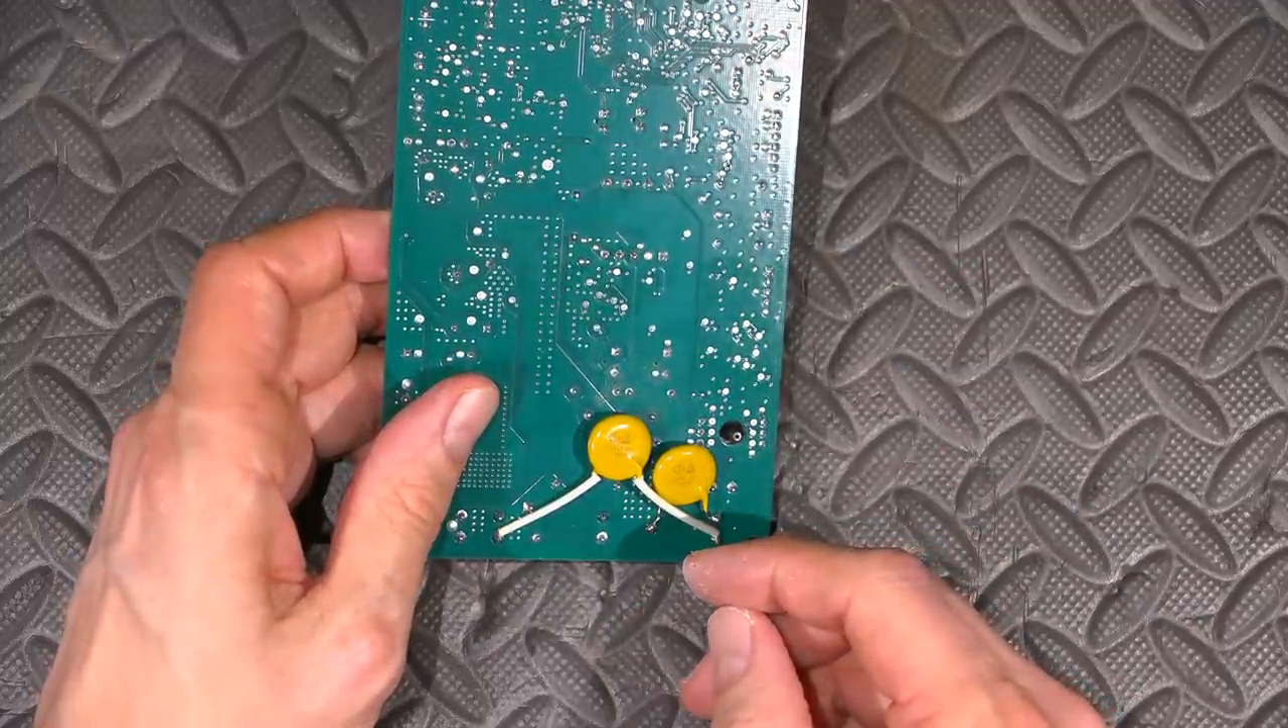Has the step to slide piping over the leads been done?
Yes.